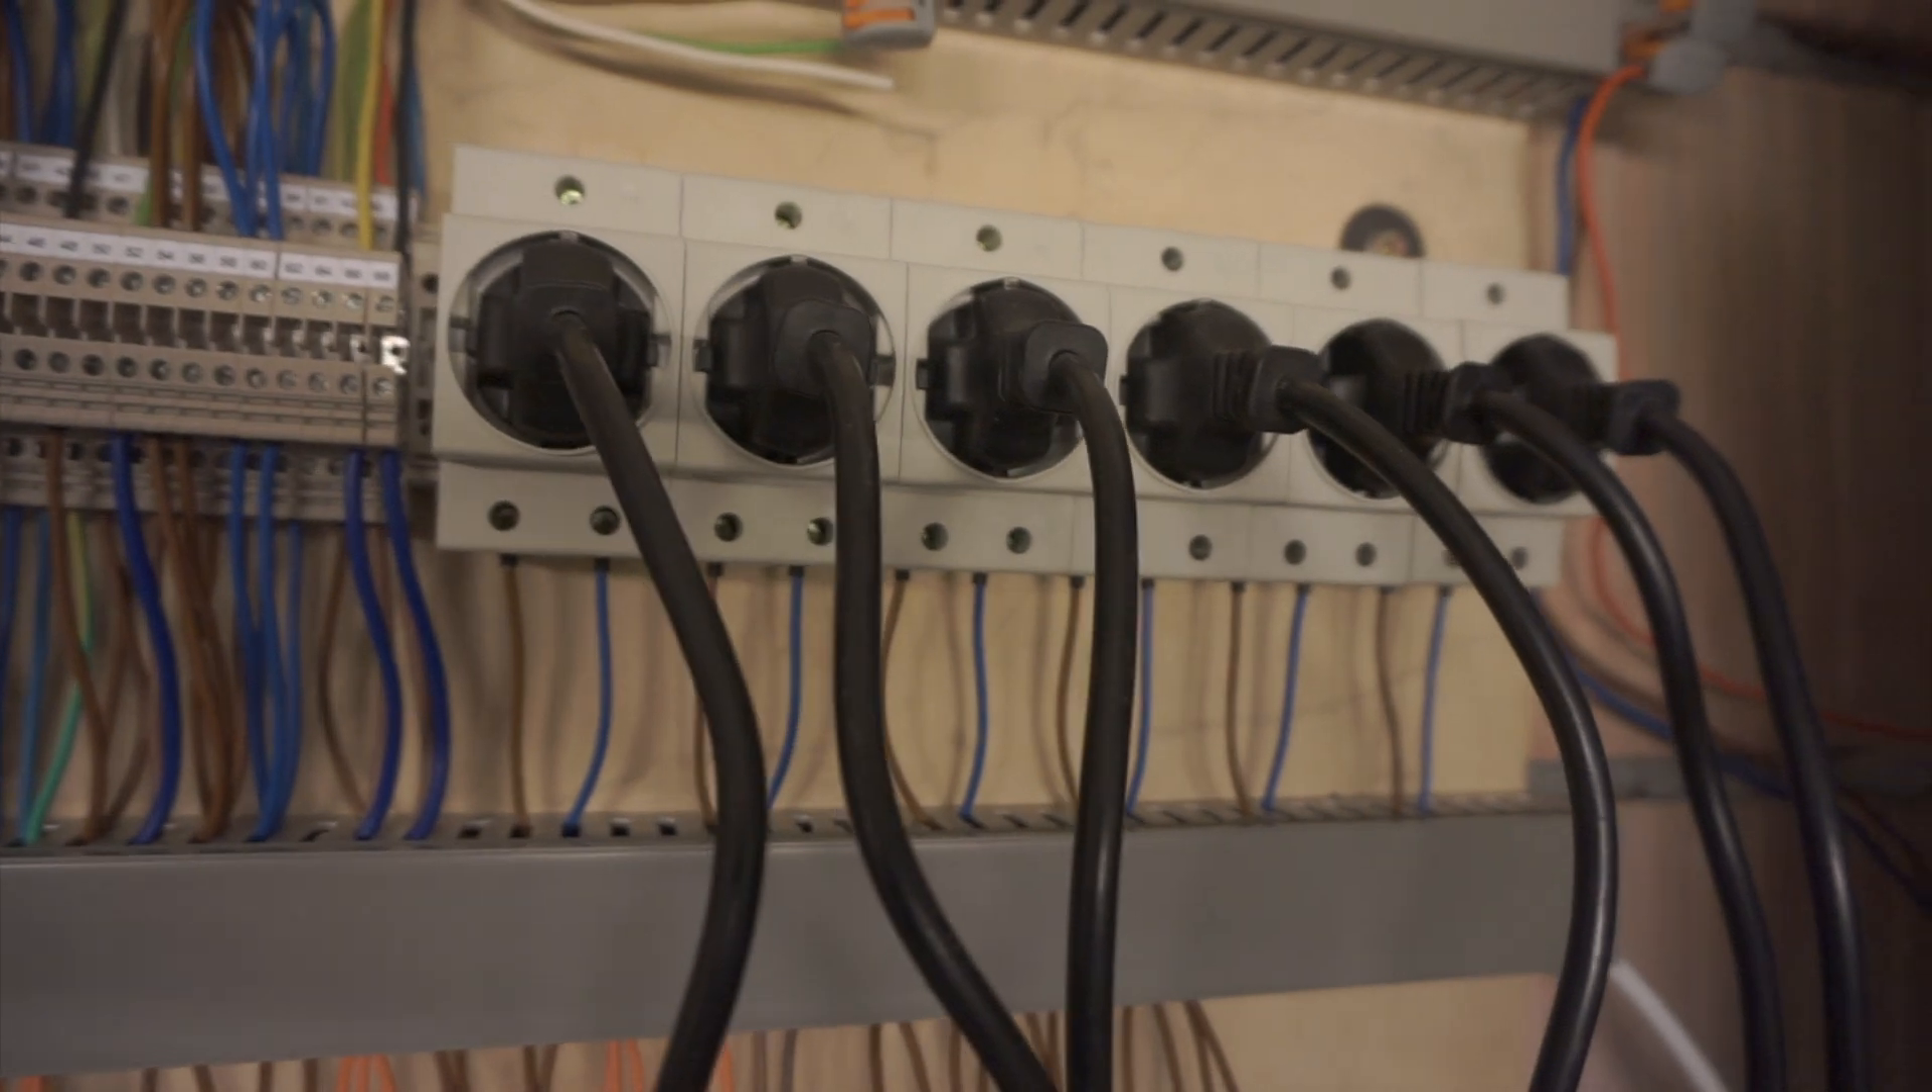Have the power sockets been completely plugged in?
Yes.